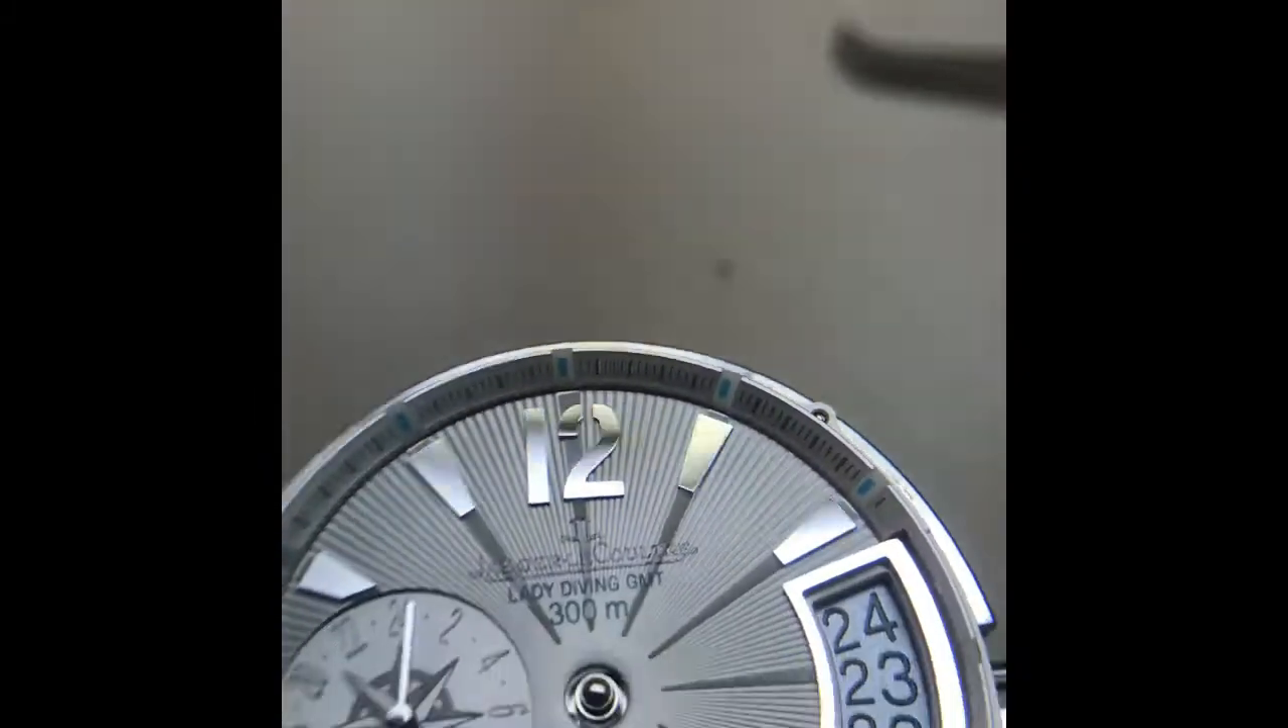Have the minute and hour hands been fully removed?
Yes.